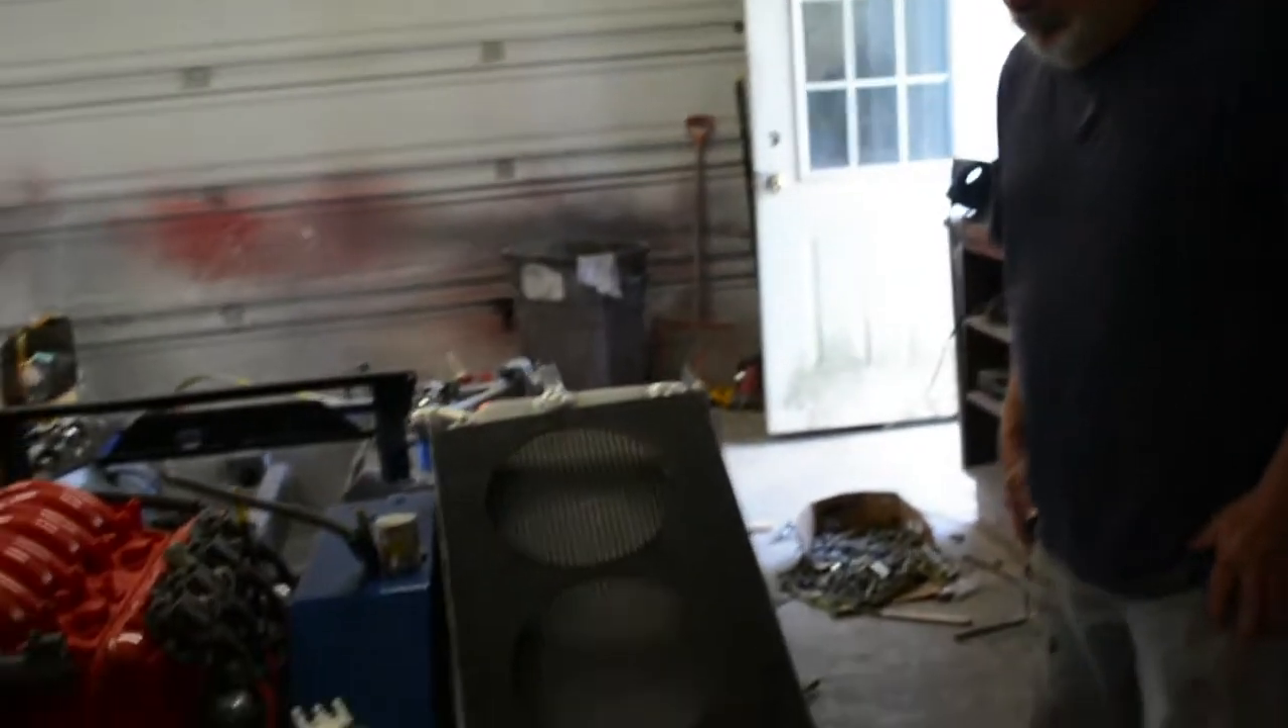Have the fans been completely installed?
No.